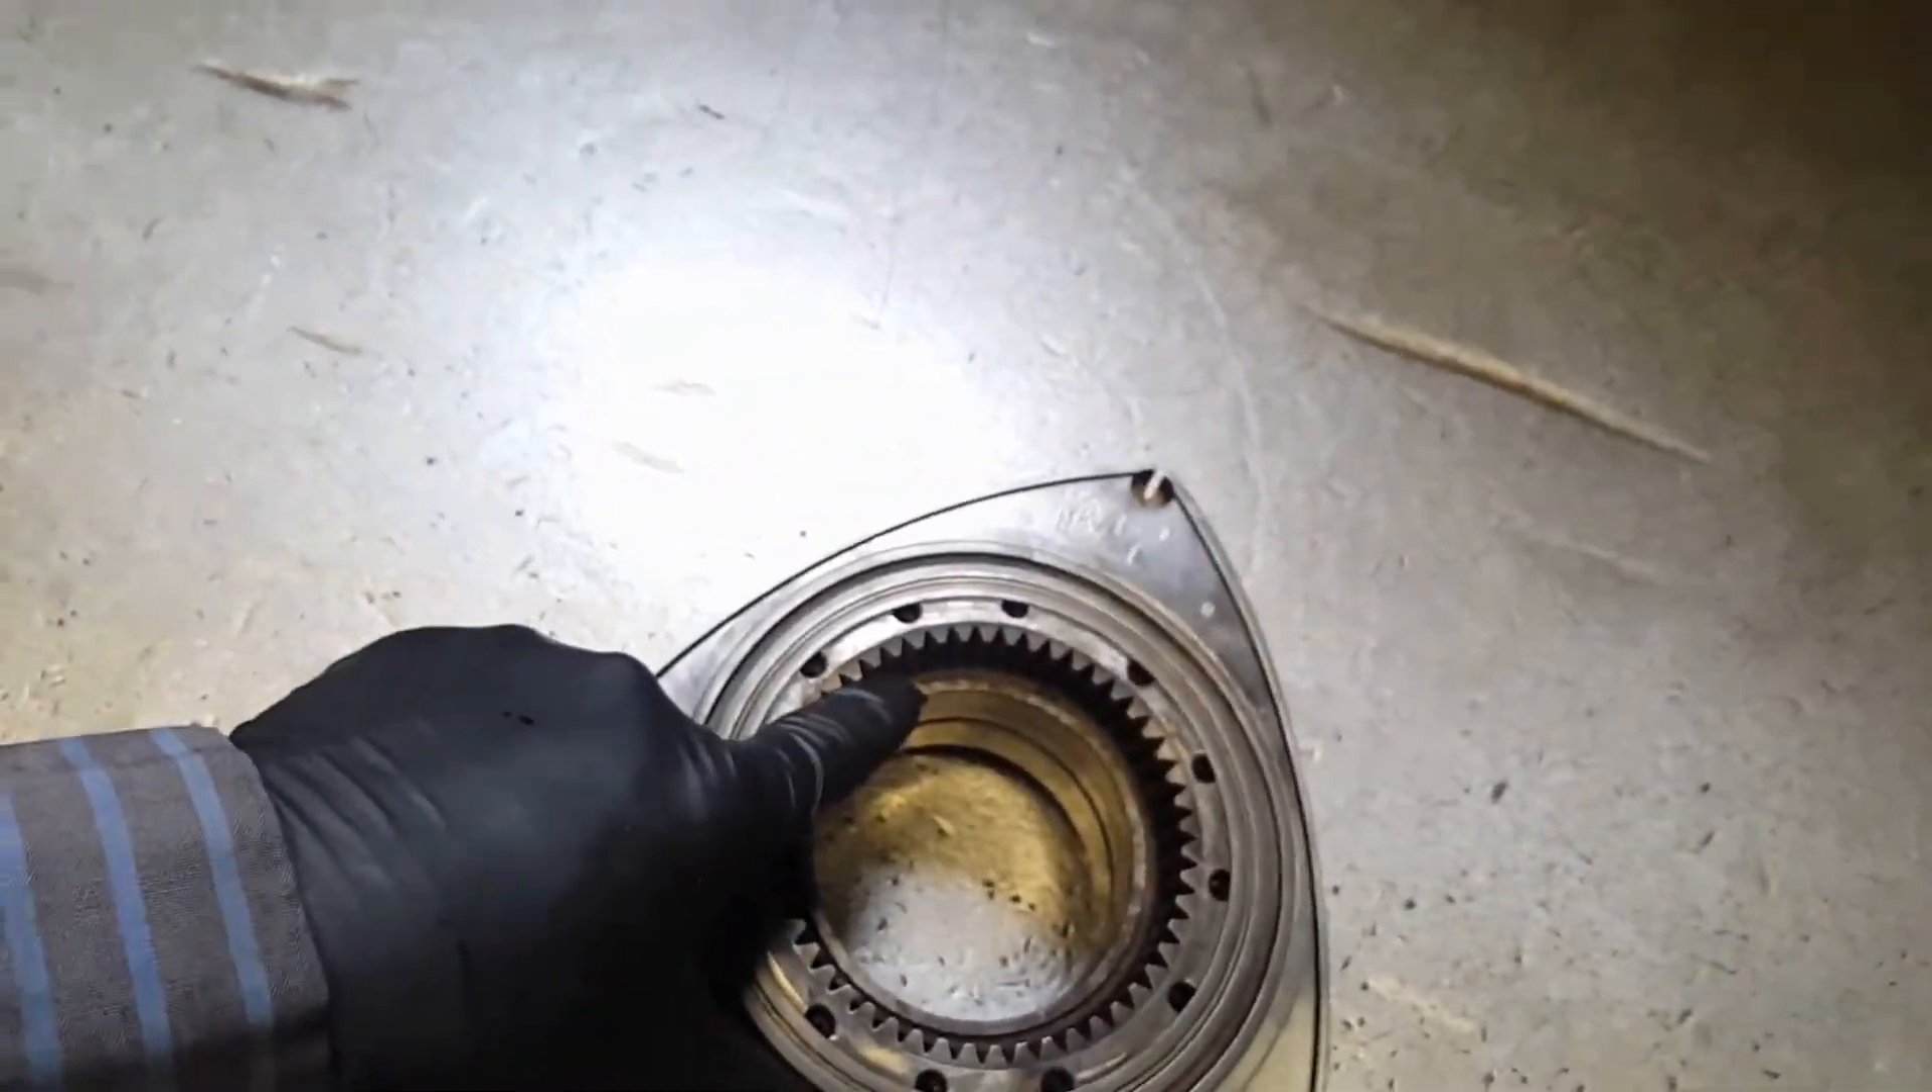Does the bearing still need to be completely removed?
Yes.